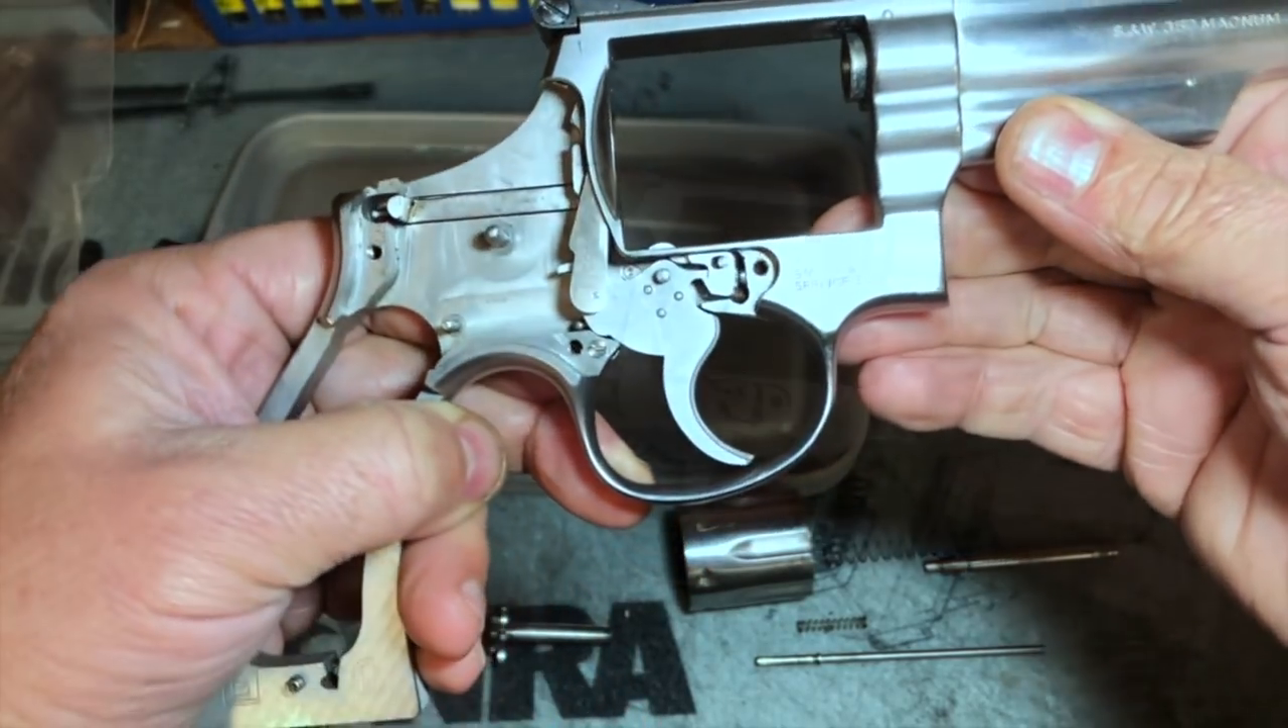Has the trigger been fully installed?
Yes.